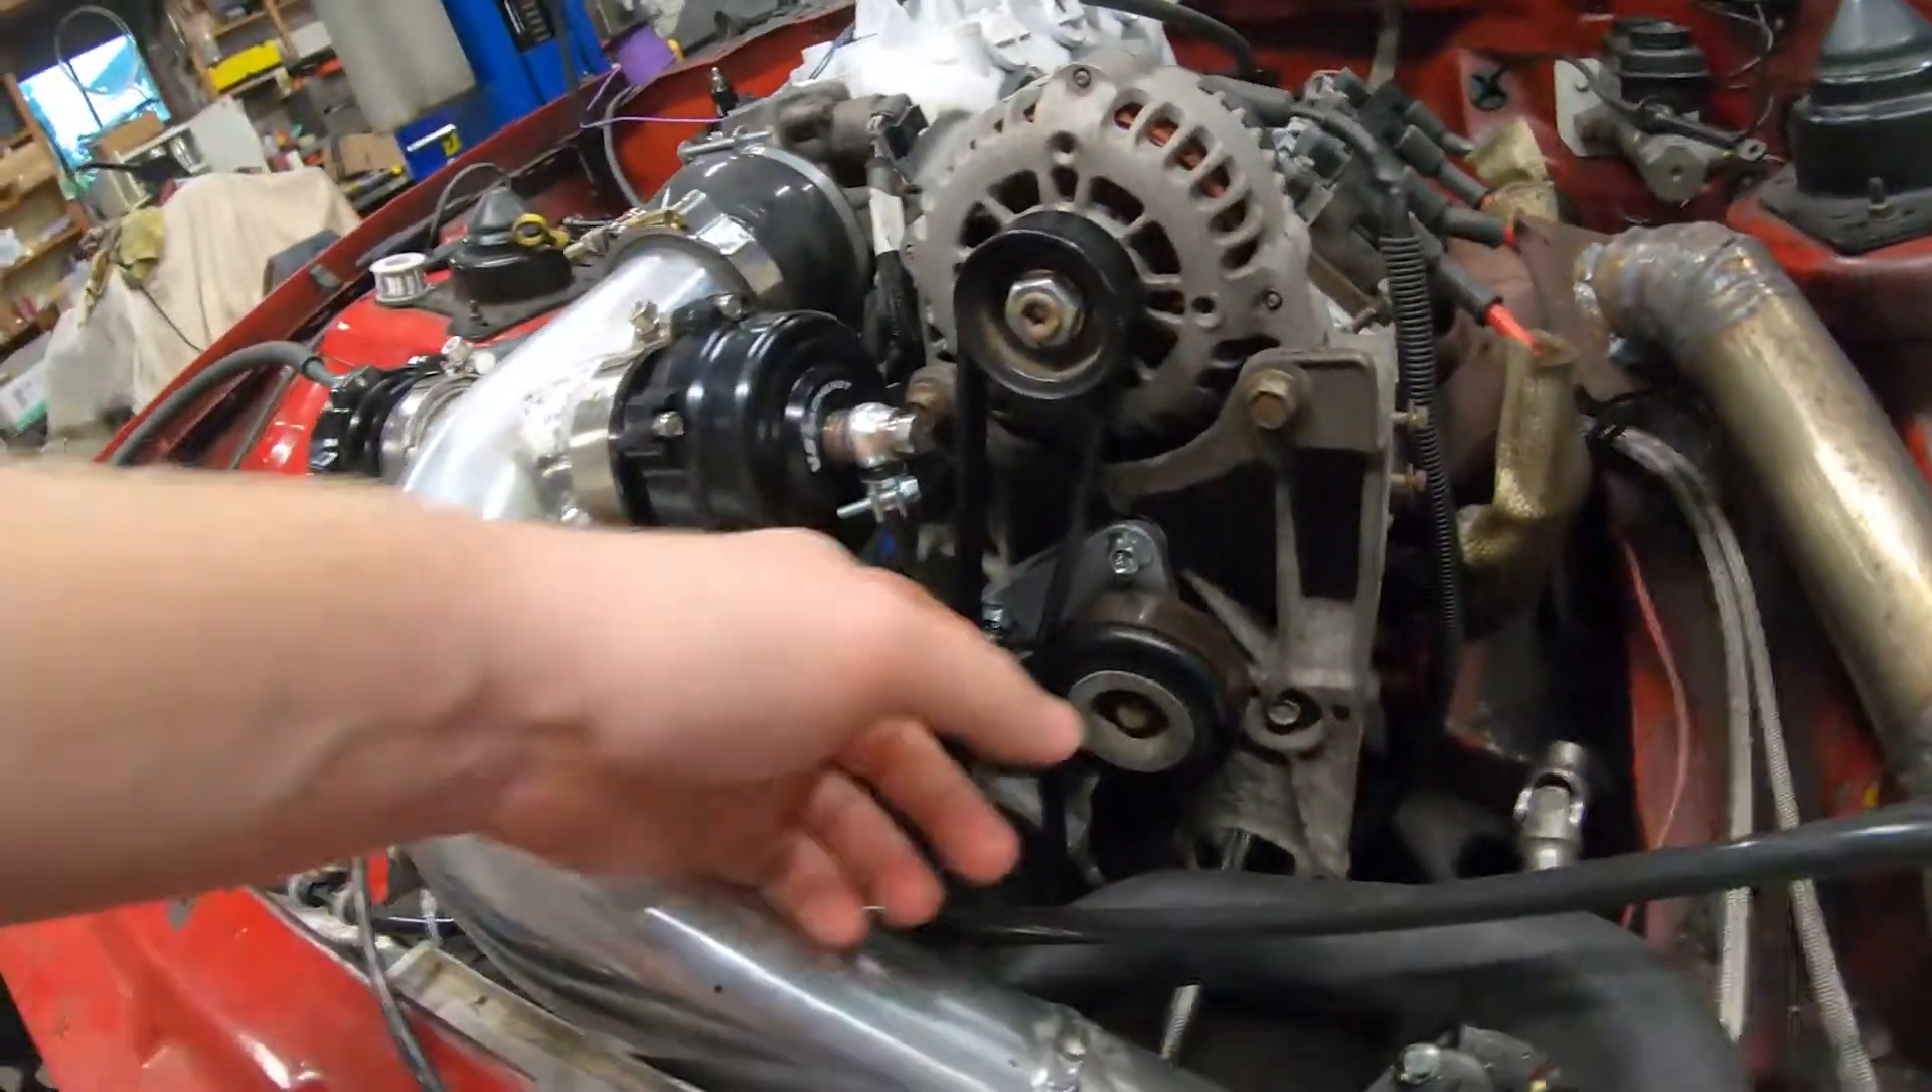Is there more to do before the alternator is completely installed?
No.